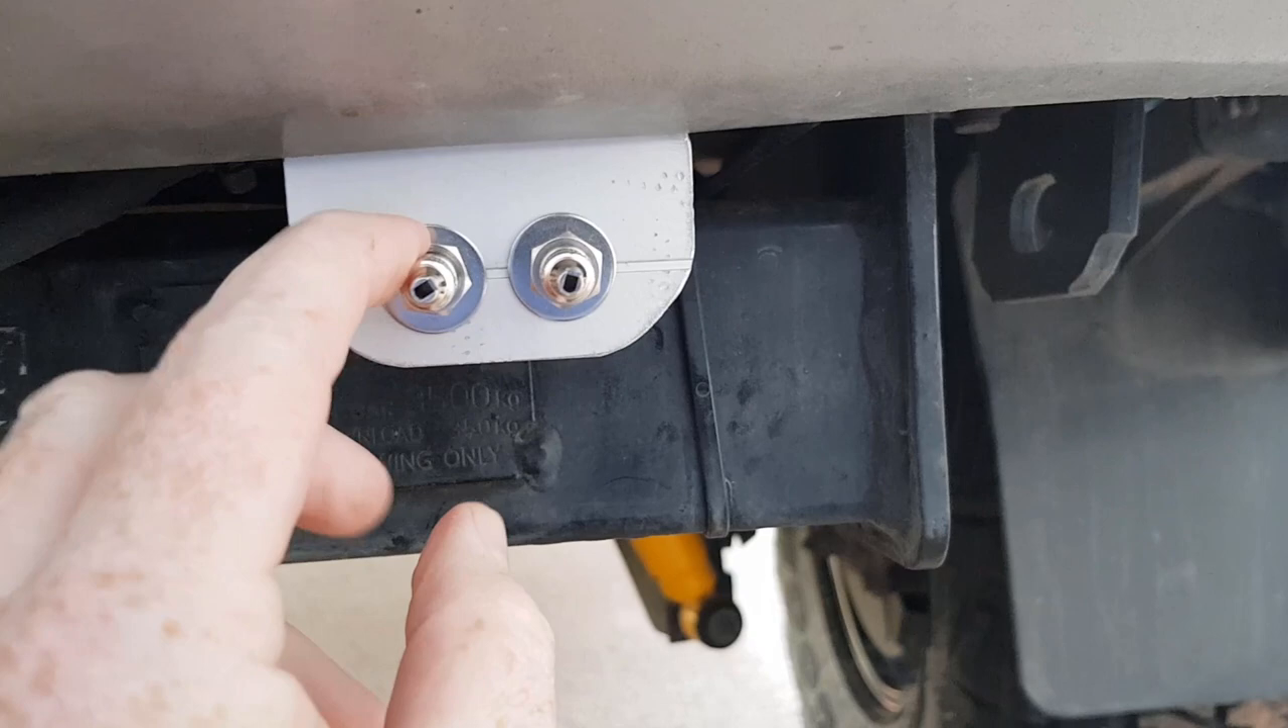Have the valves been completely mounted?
Yes.